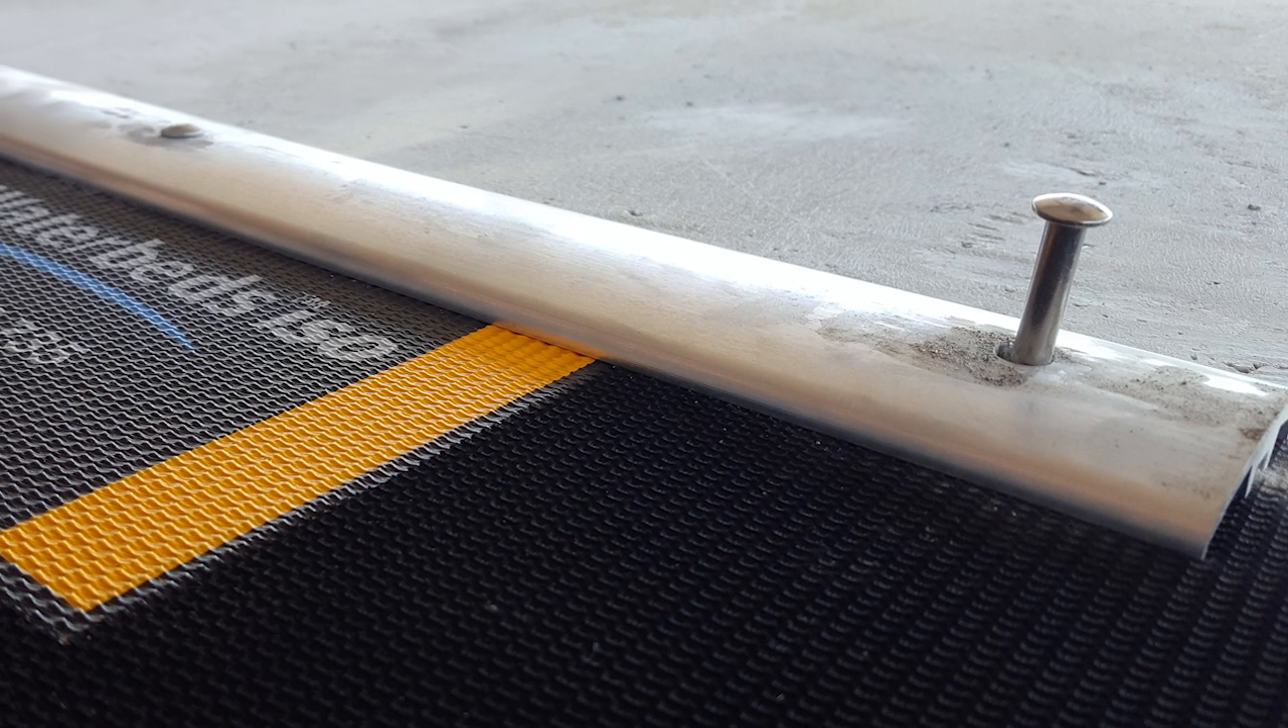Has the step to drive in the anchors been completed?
No.